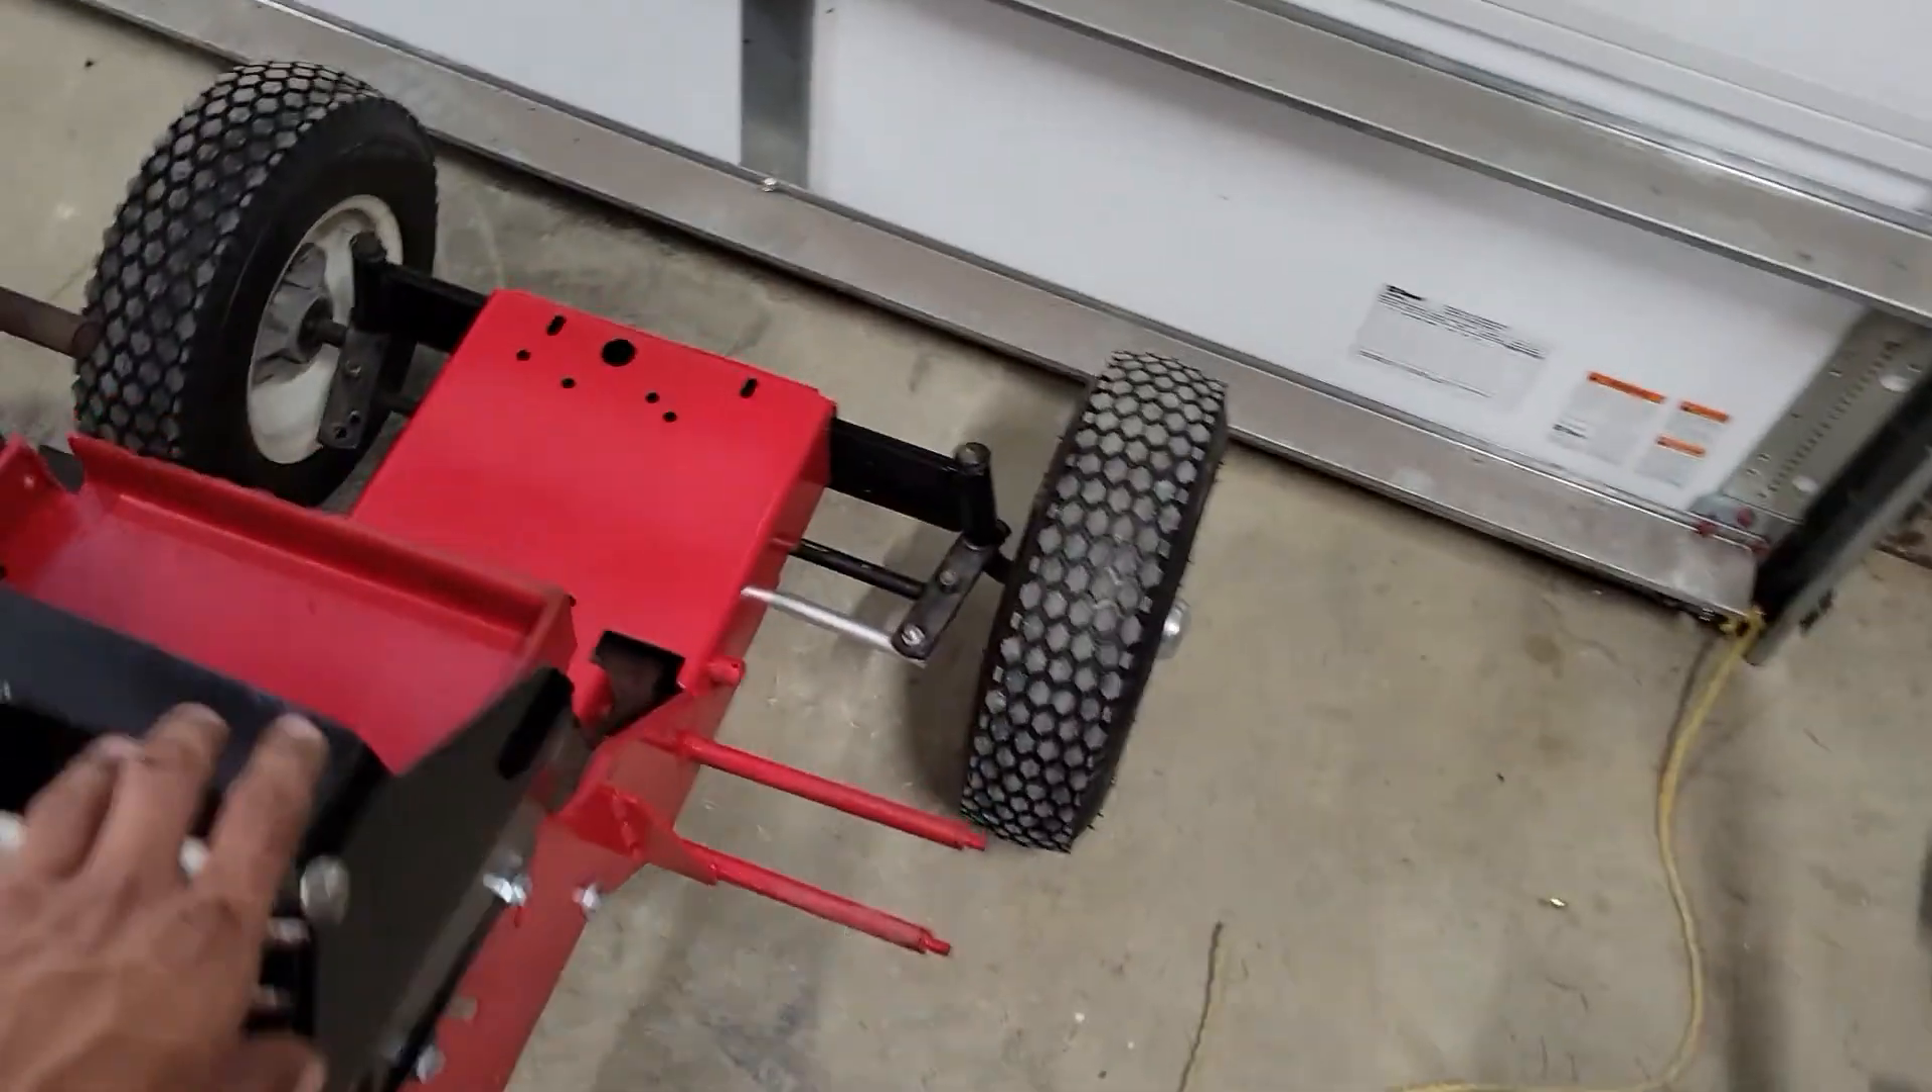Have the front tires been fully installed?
Yes.